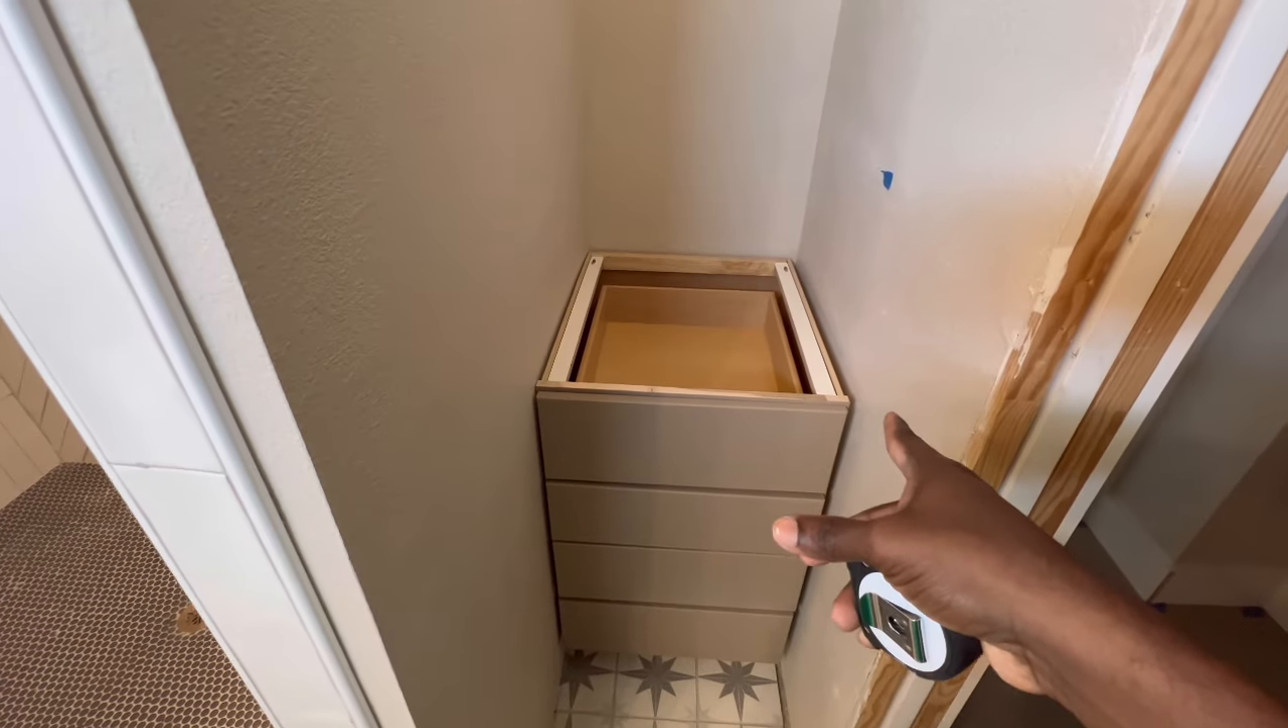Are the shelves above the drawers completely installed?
No.